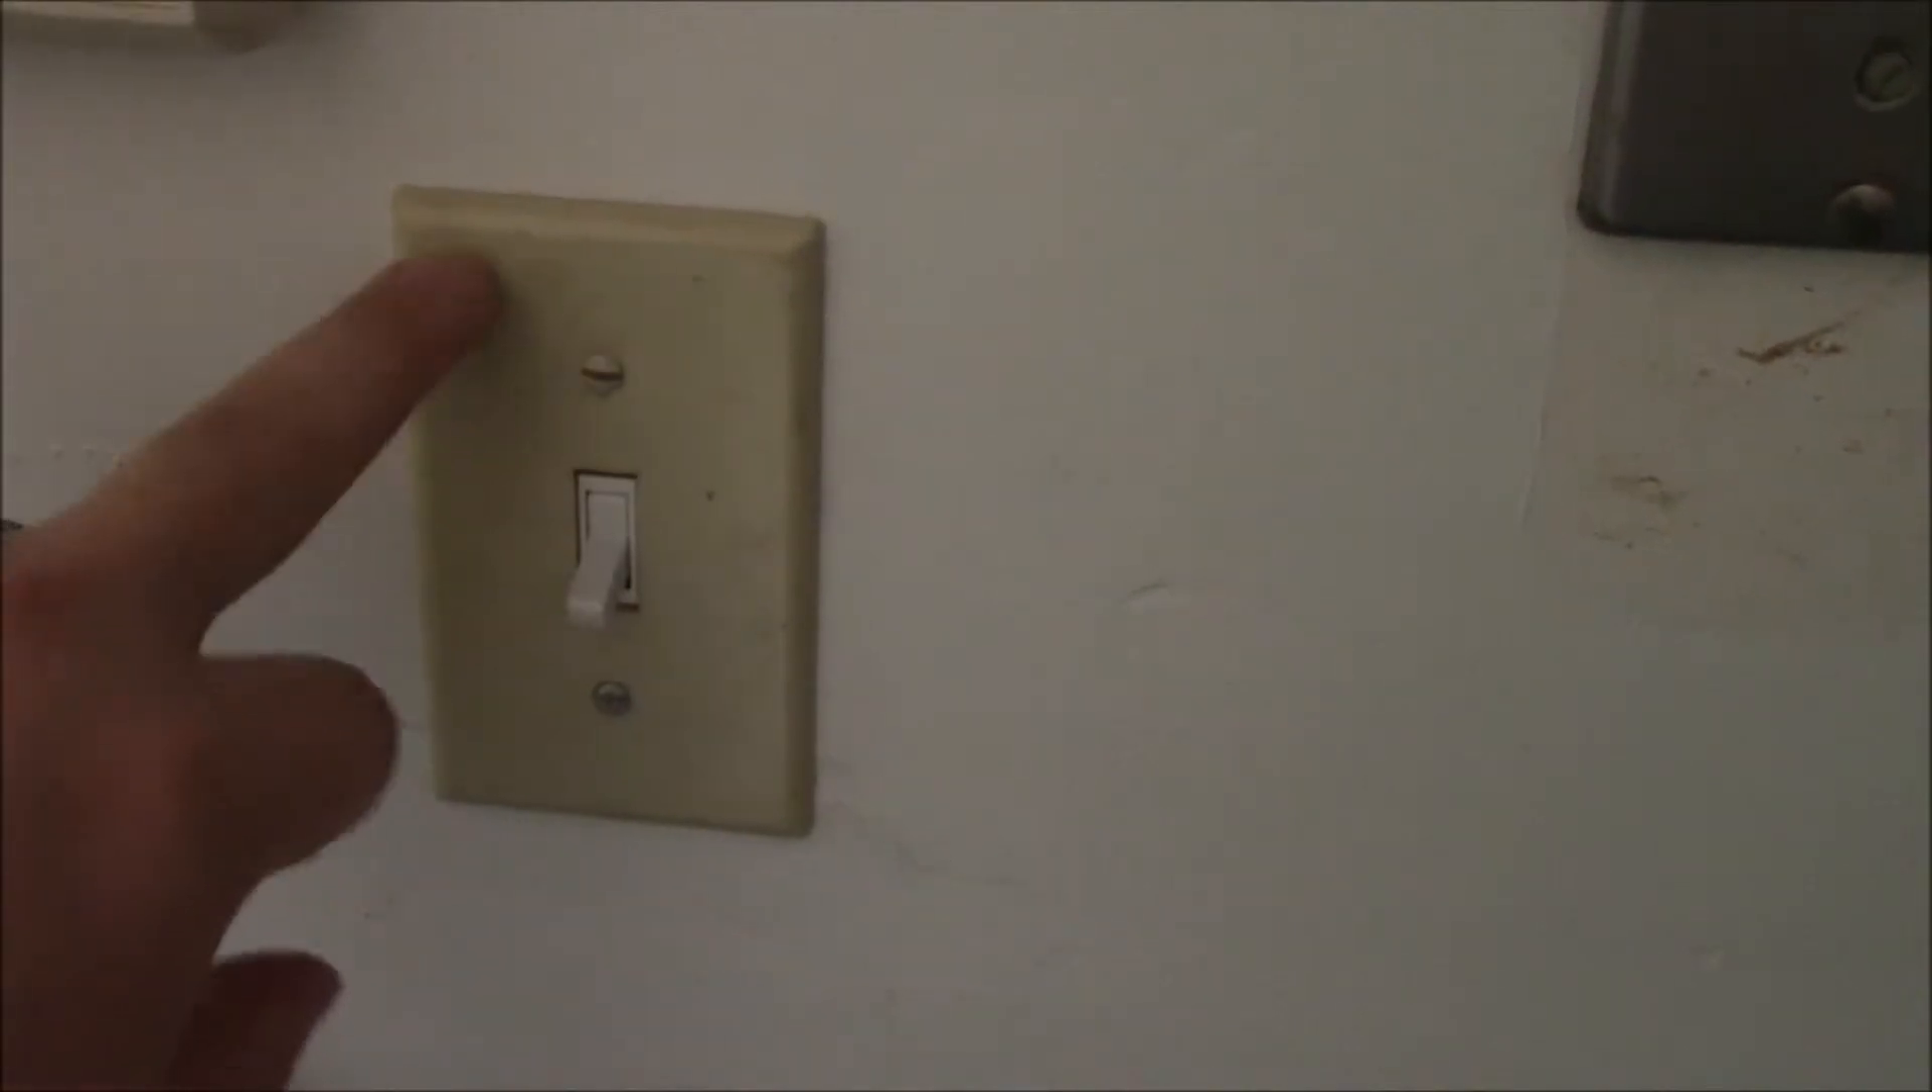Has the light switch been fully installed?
Yes.